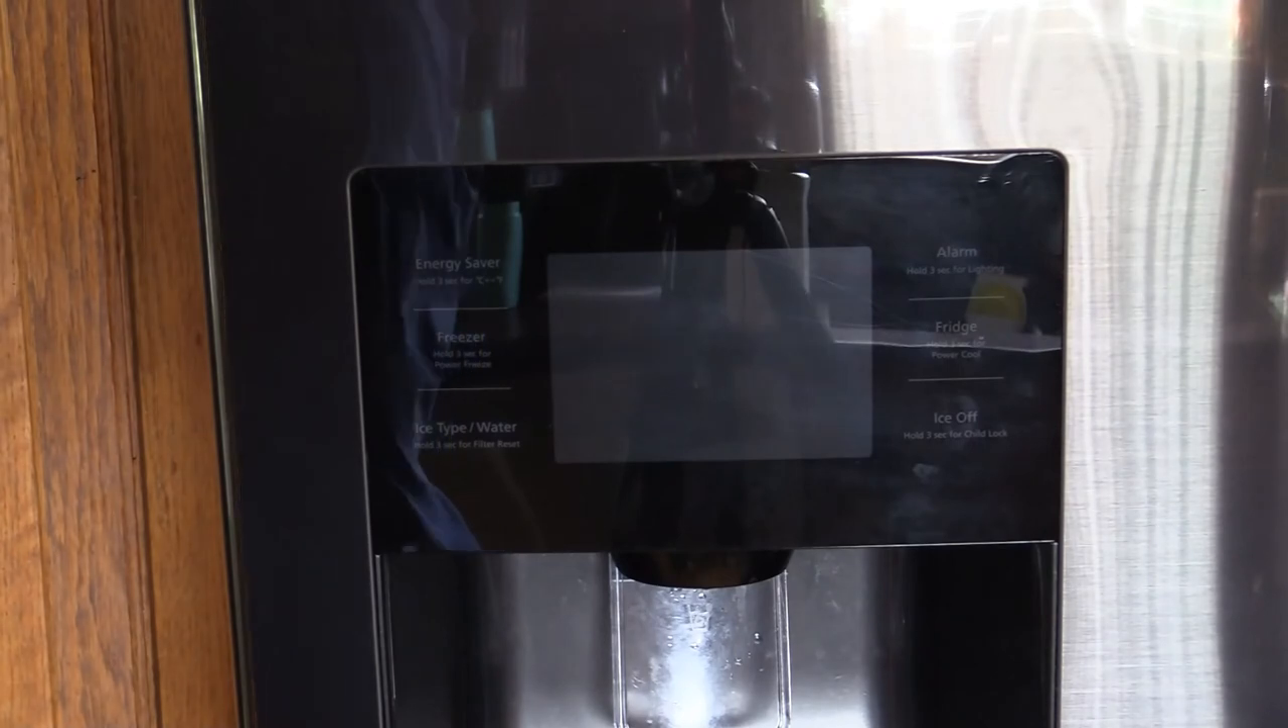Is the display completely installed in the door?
Yes.